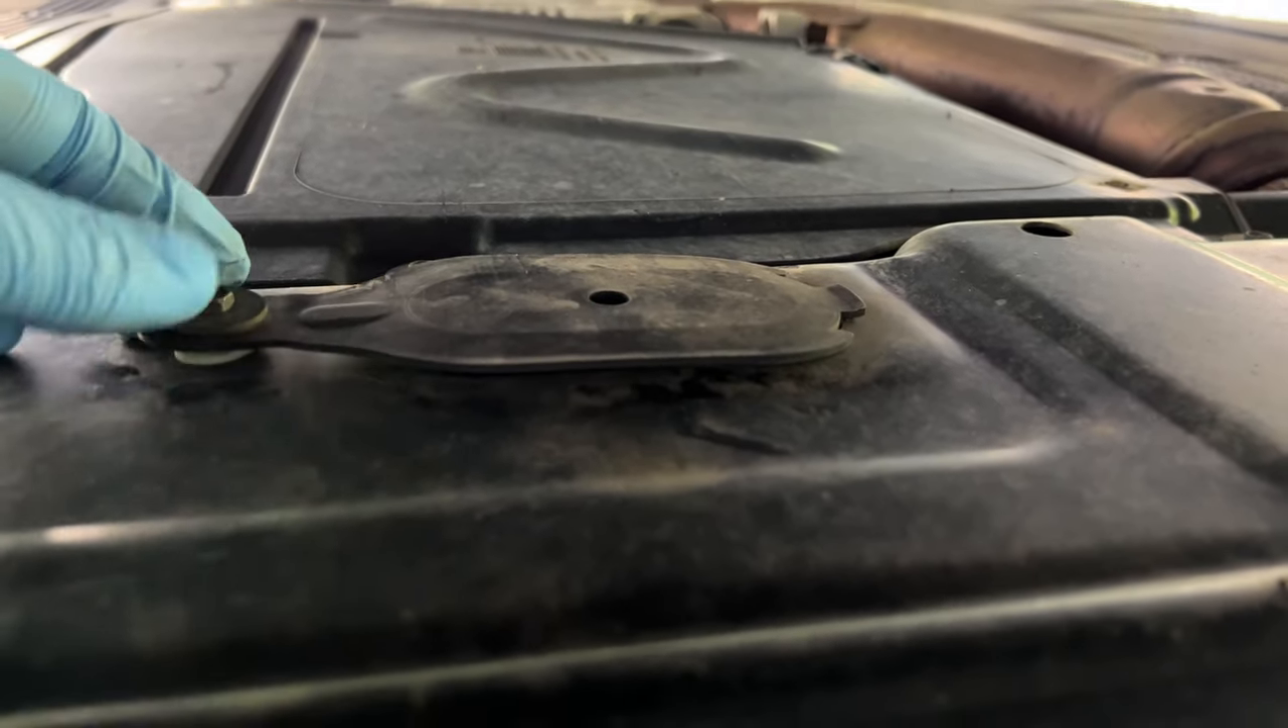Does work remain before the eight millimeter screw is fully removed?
Yes.